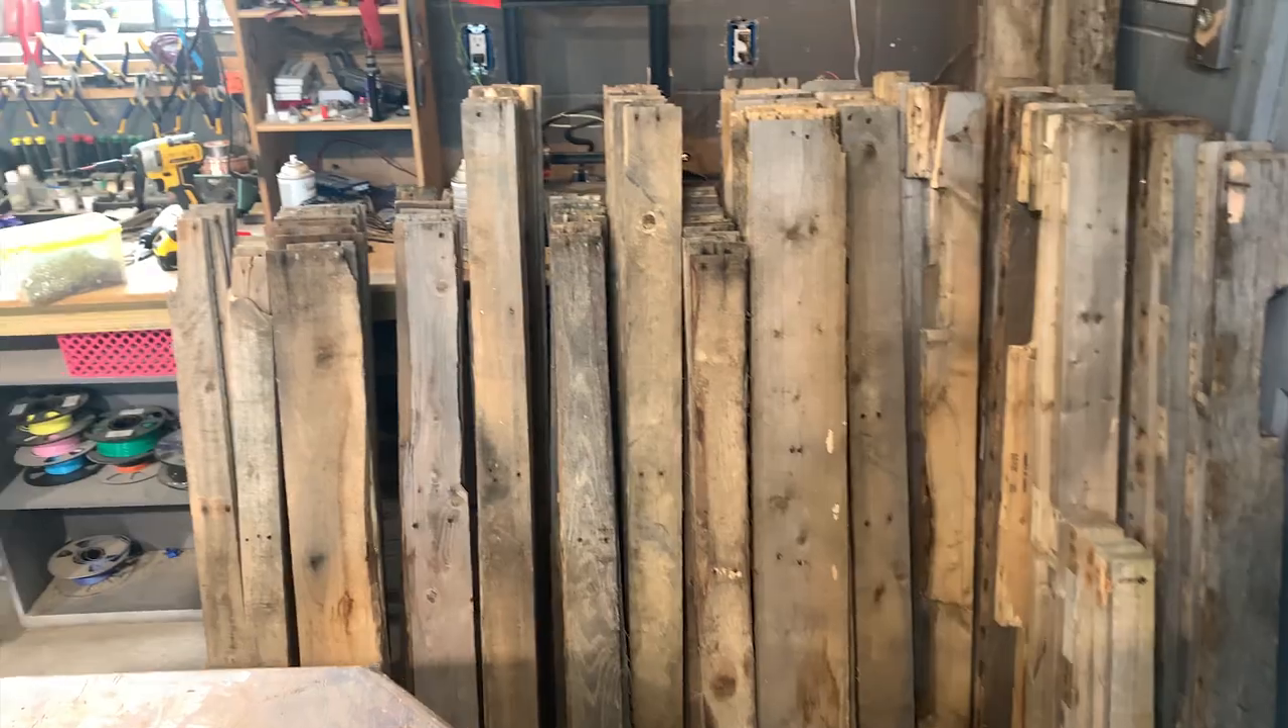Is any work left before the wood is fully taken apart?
No.